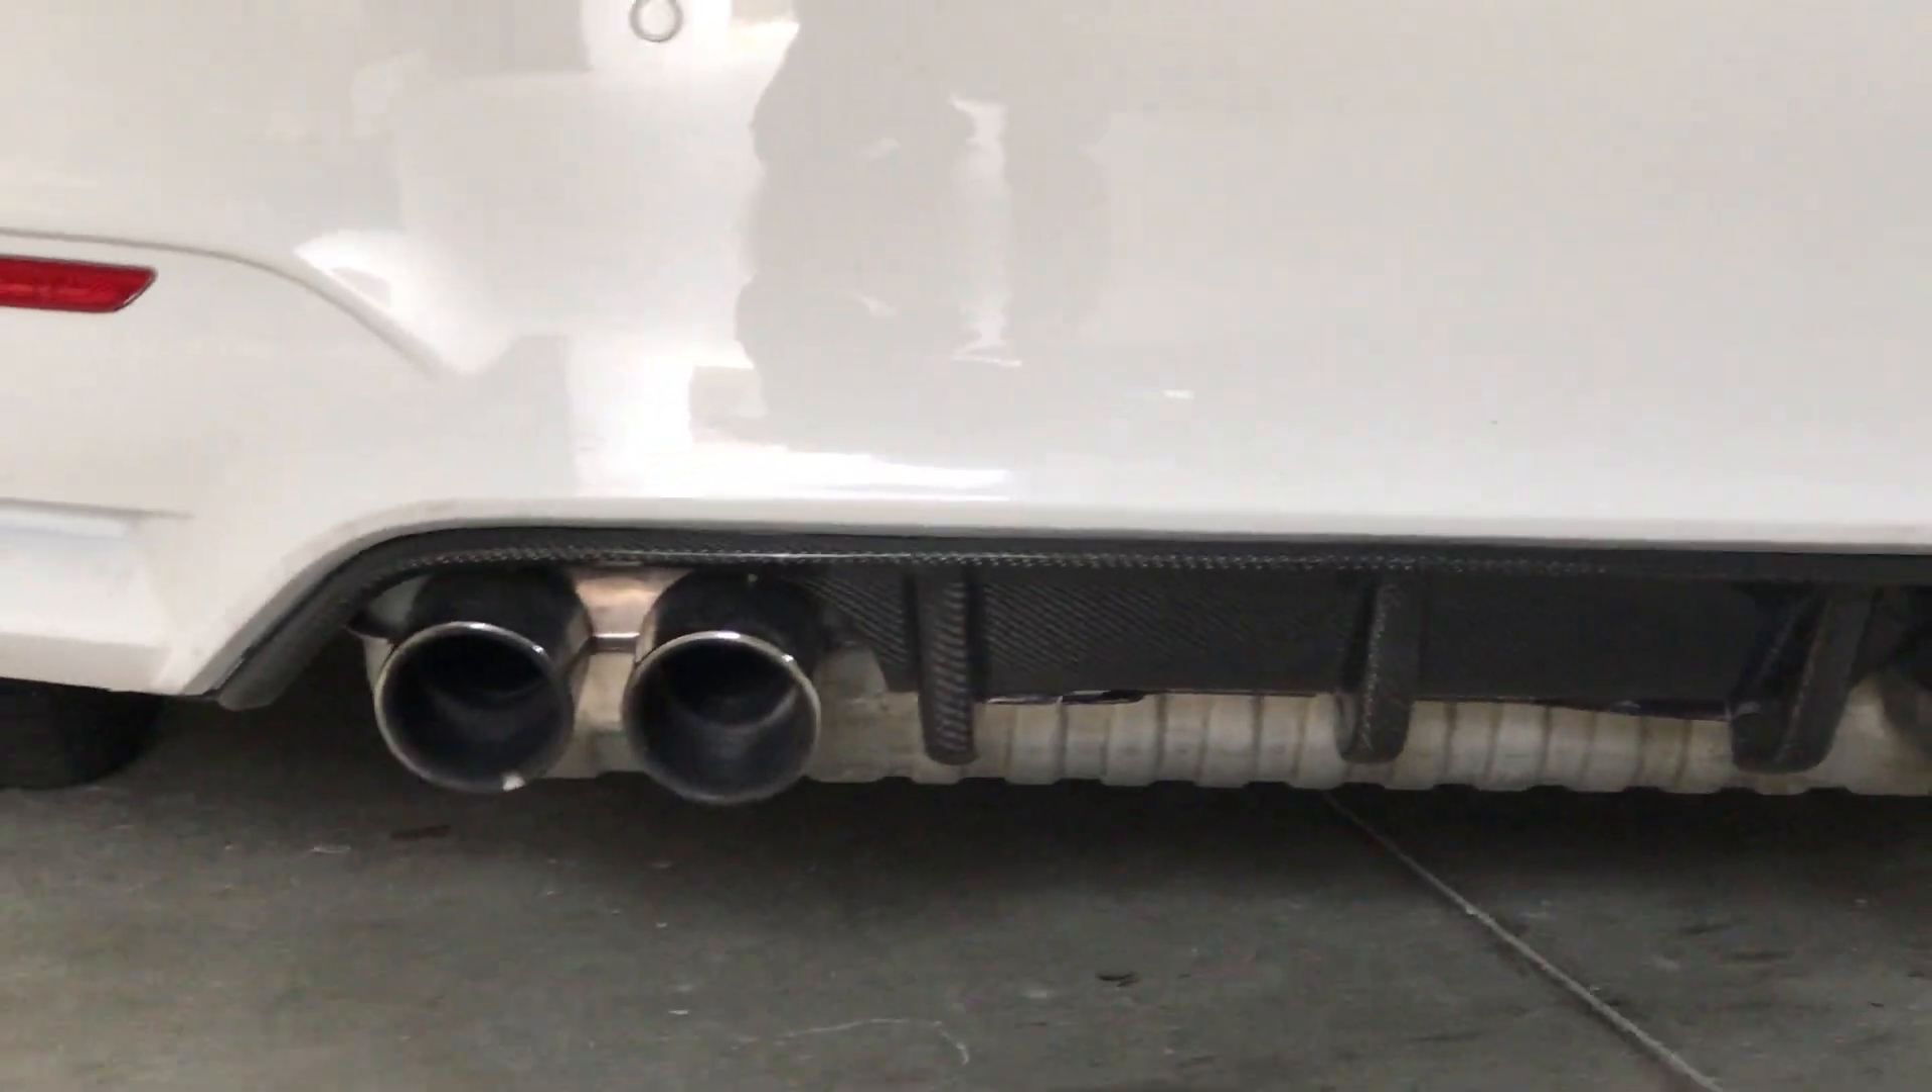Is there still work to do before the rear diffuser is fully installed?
No.